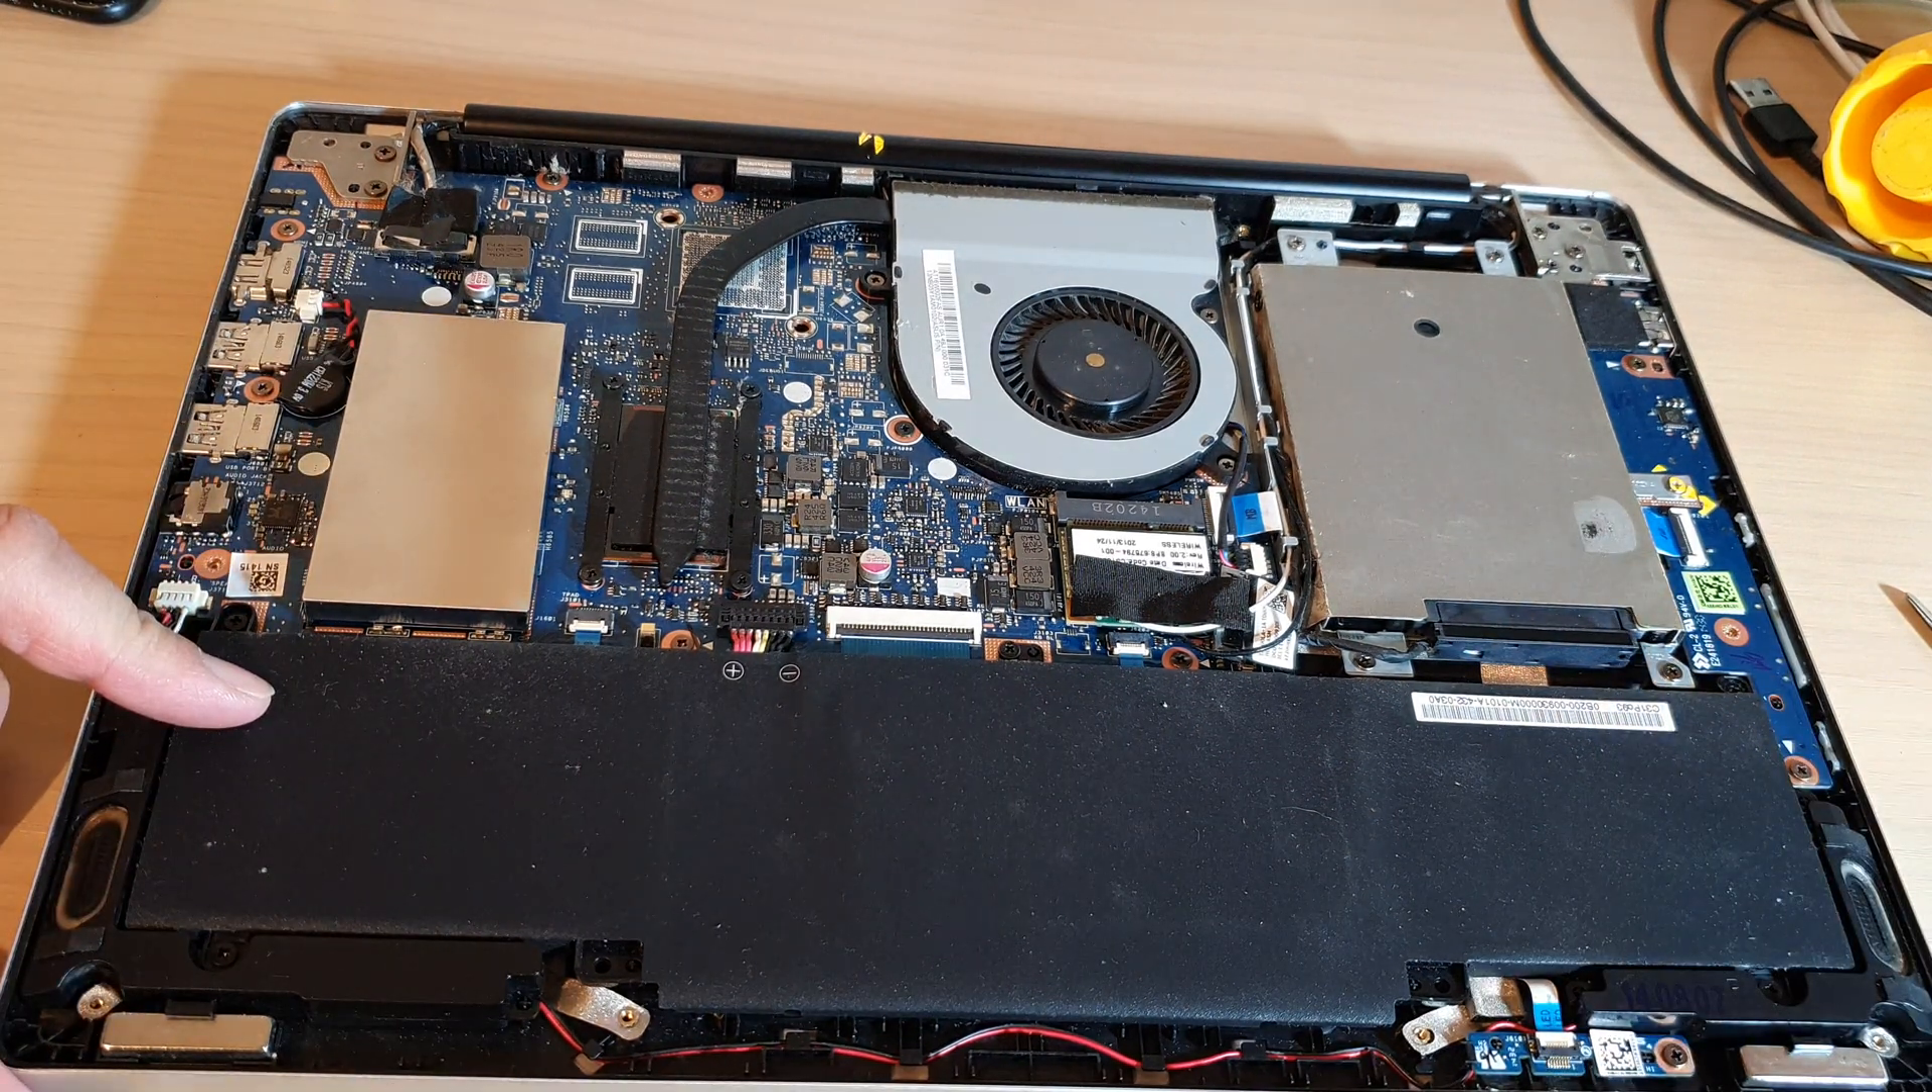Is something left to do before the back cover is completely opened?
No.